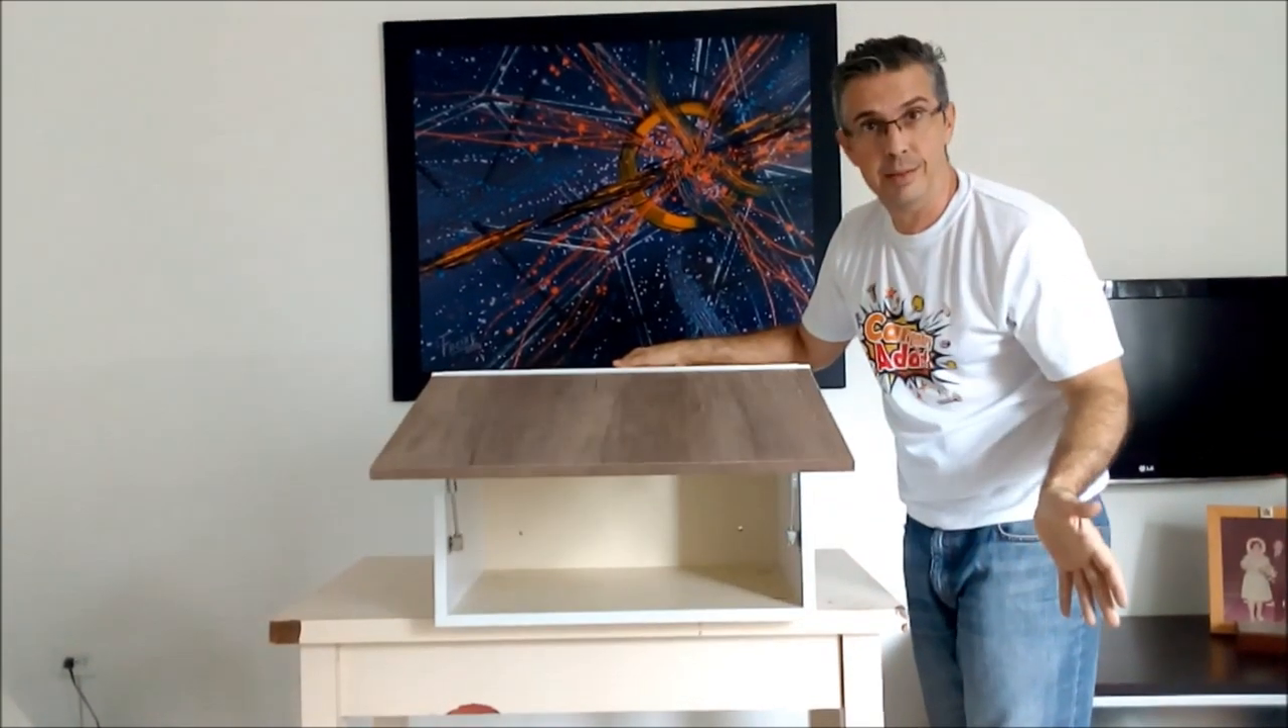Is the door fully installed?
Yes.